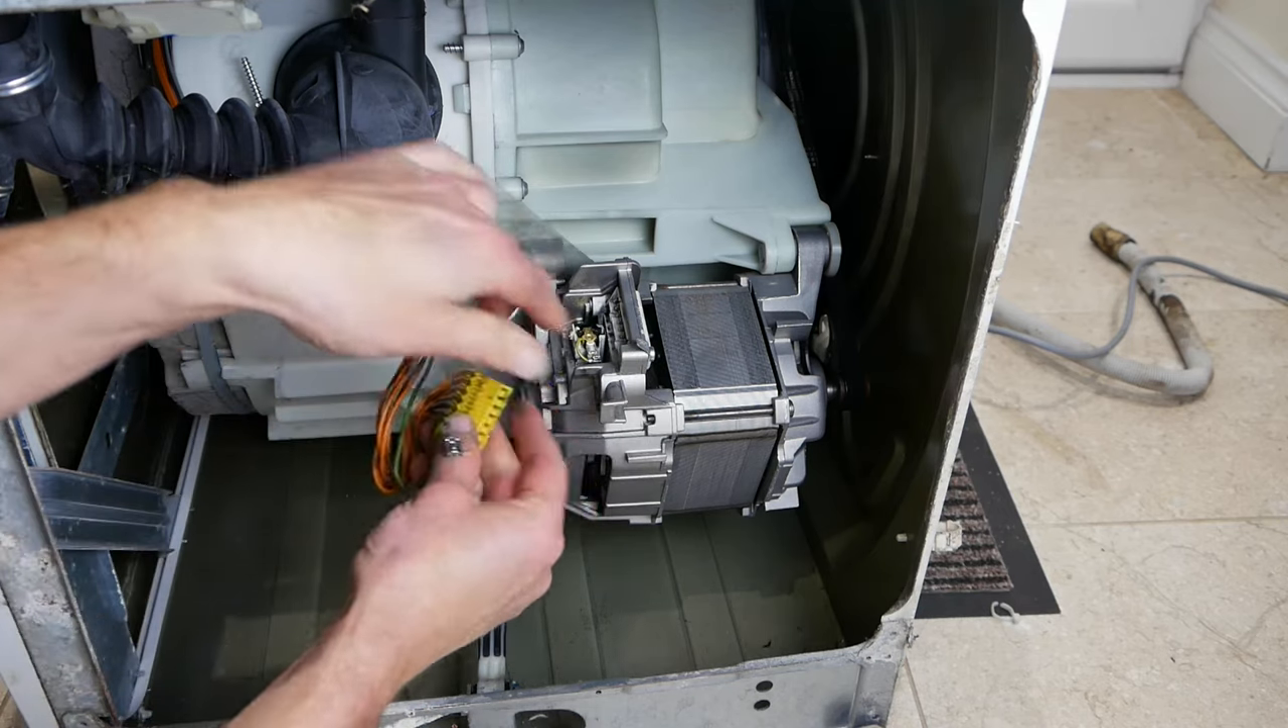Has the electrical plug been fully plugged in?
No.